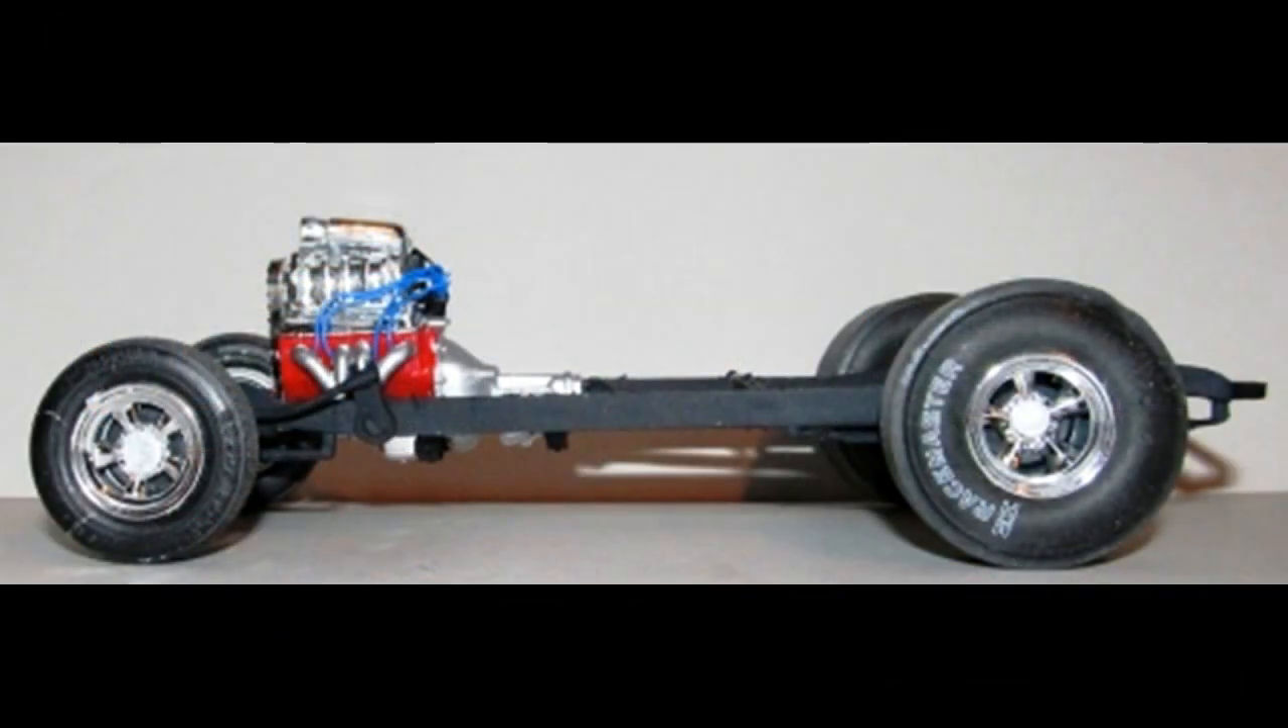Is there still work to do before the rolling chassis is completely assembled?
No.